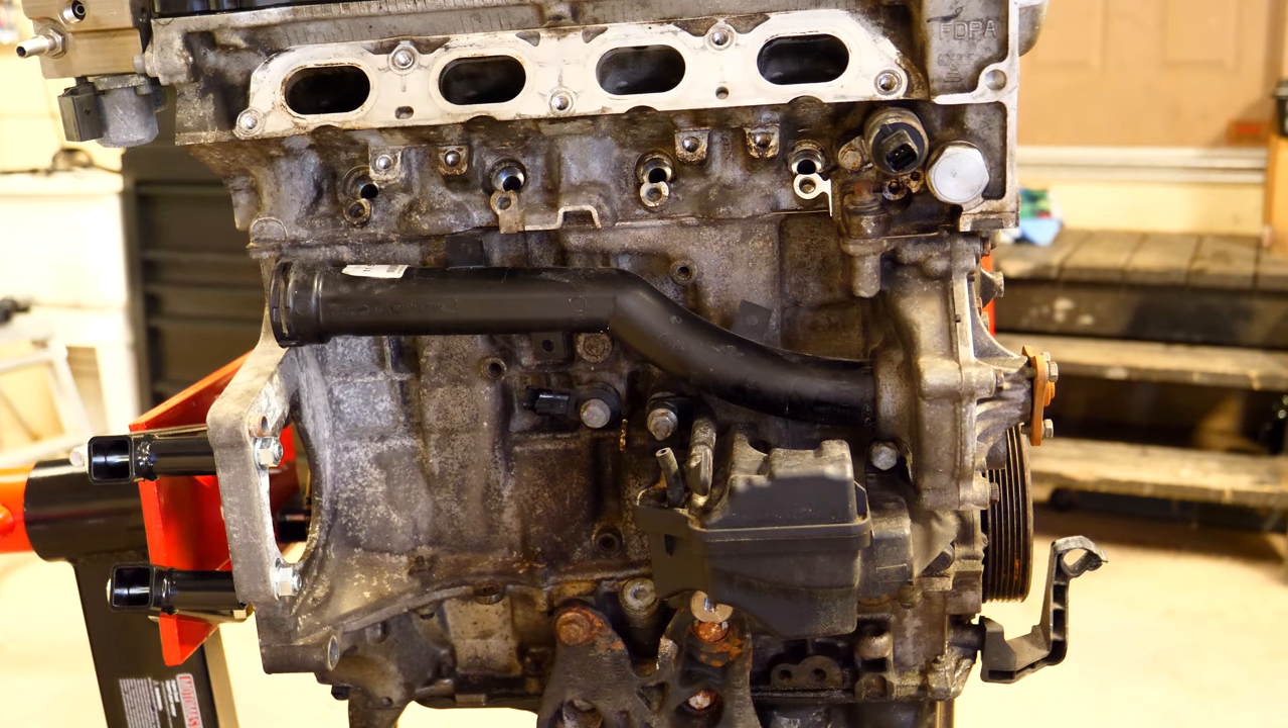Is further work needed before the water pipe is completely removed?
Yes.